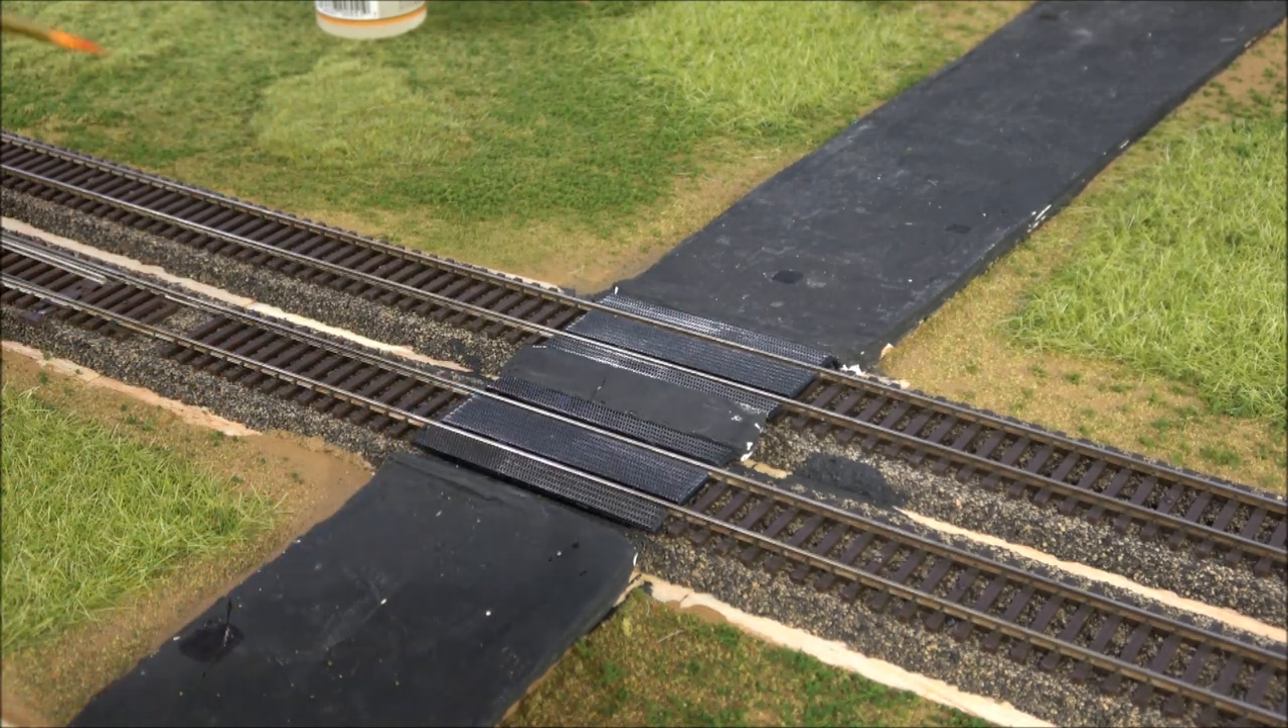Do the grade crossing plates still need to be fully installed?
No.